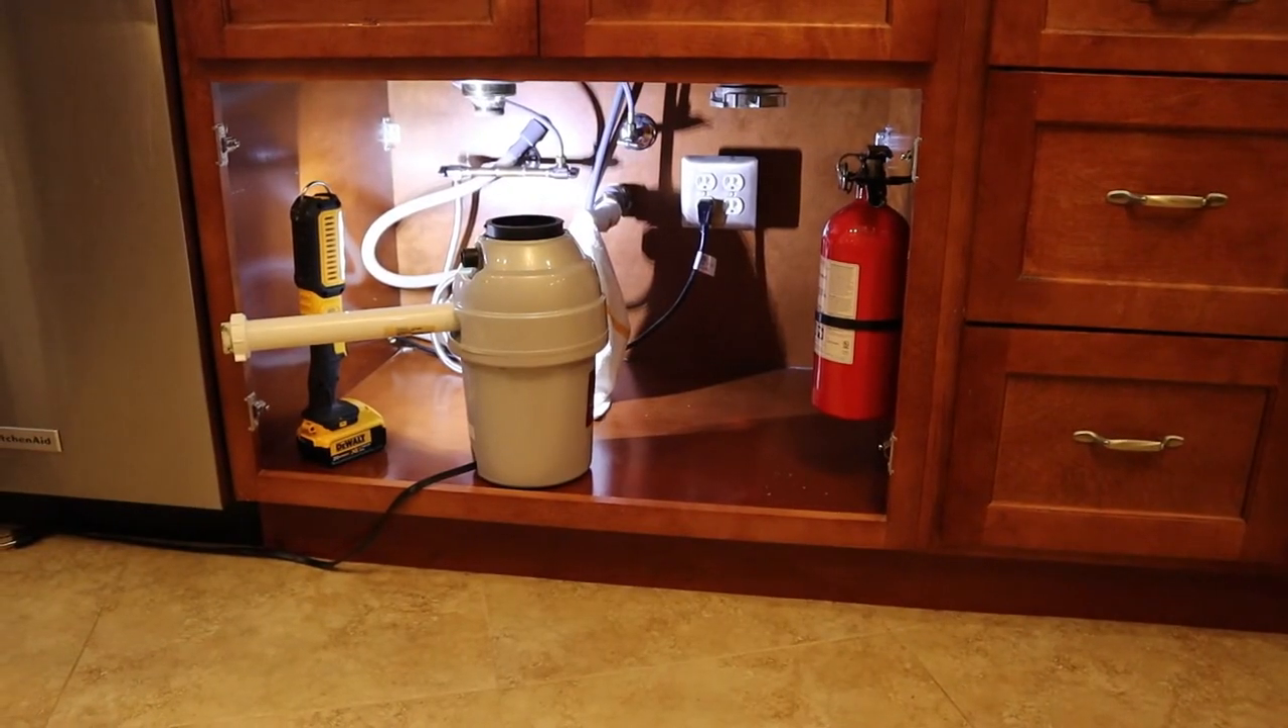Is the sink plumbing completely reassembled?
No.